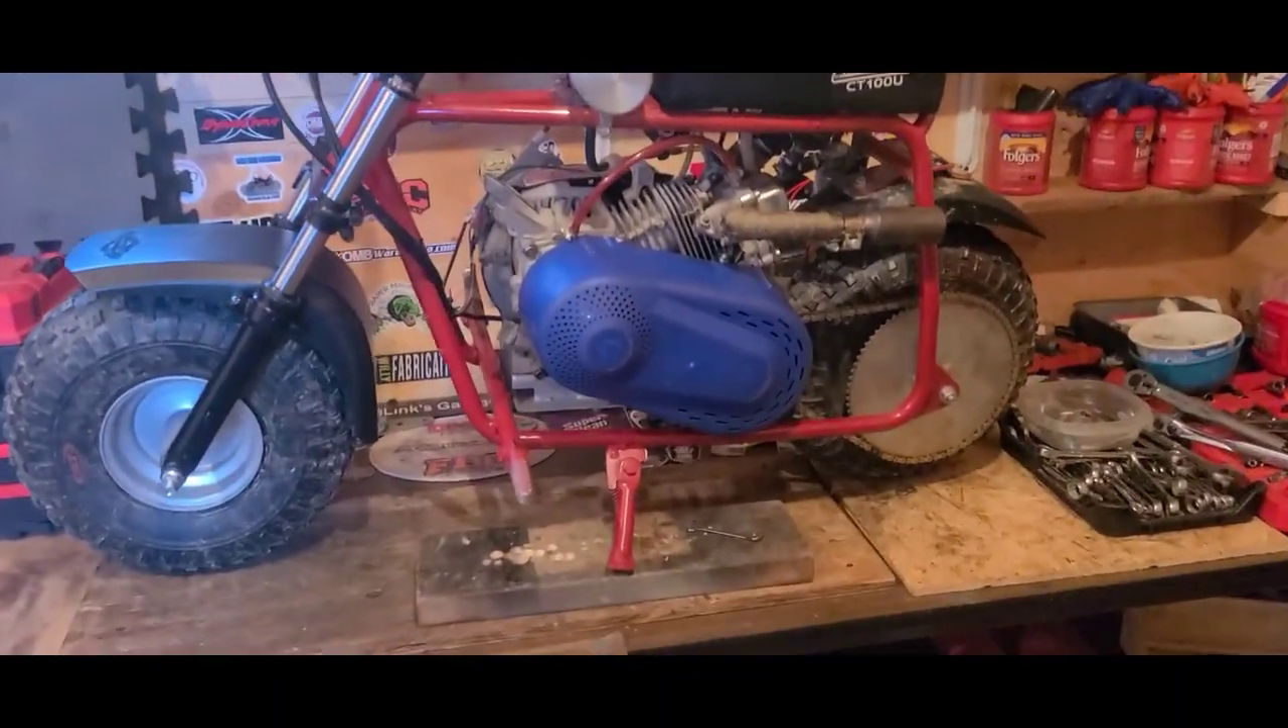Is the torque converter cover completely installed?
Yes.